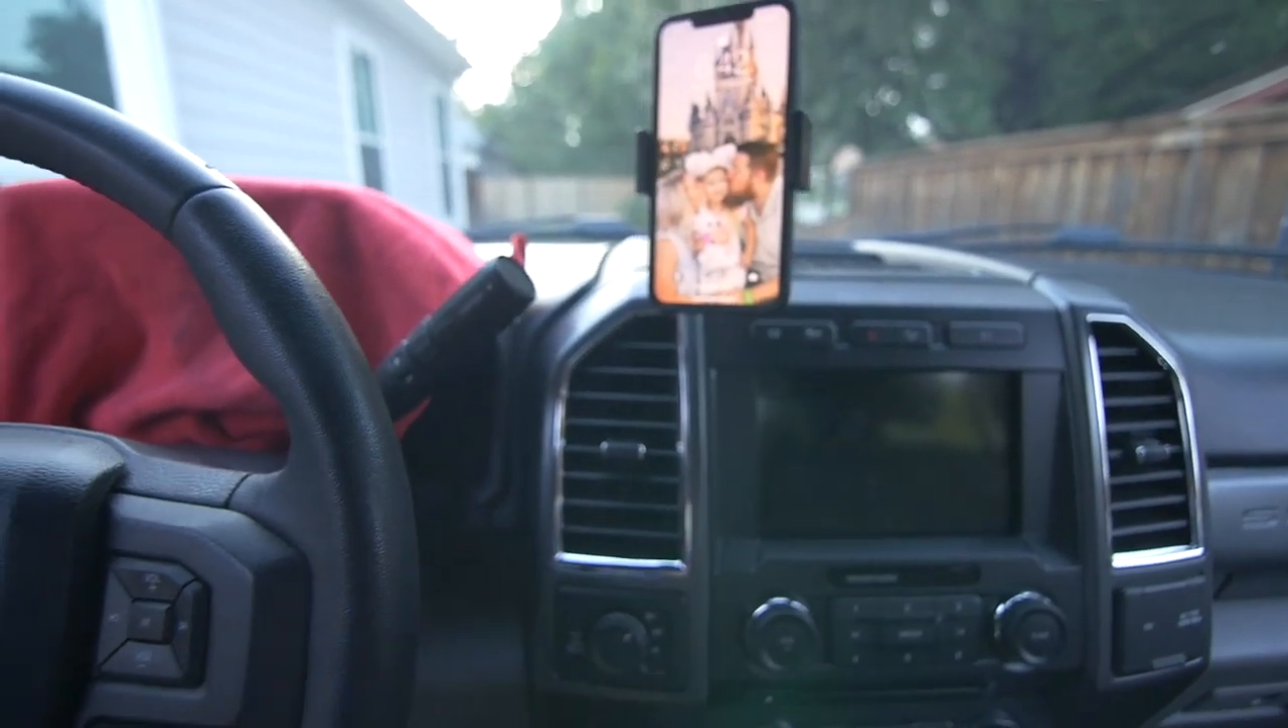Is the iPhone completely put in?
Yes.